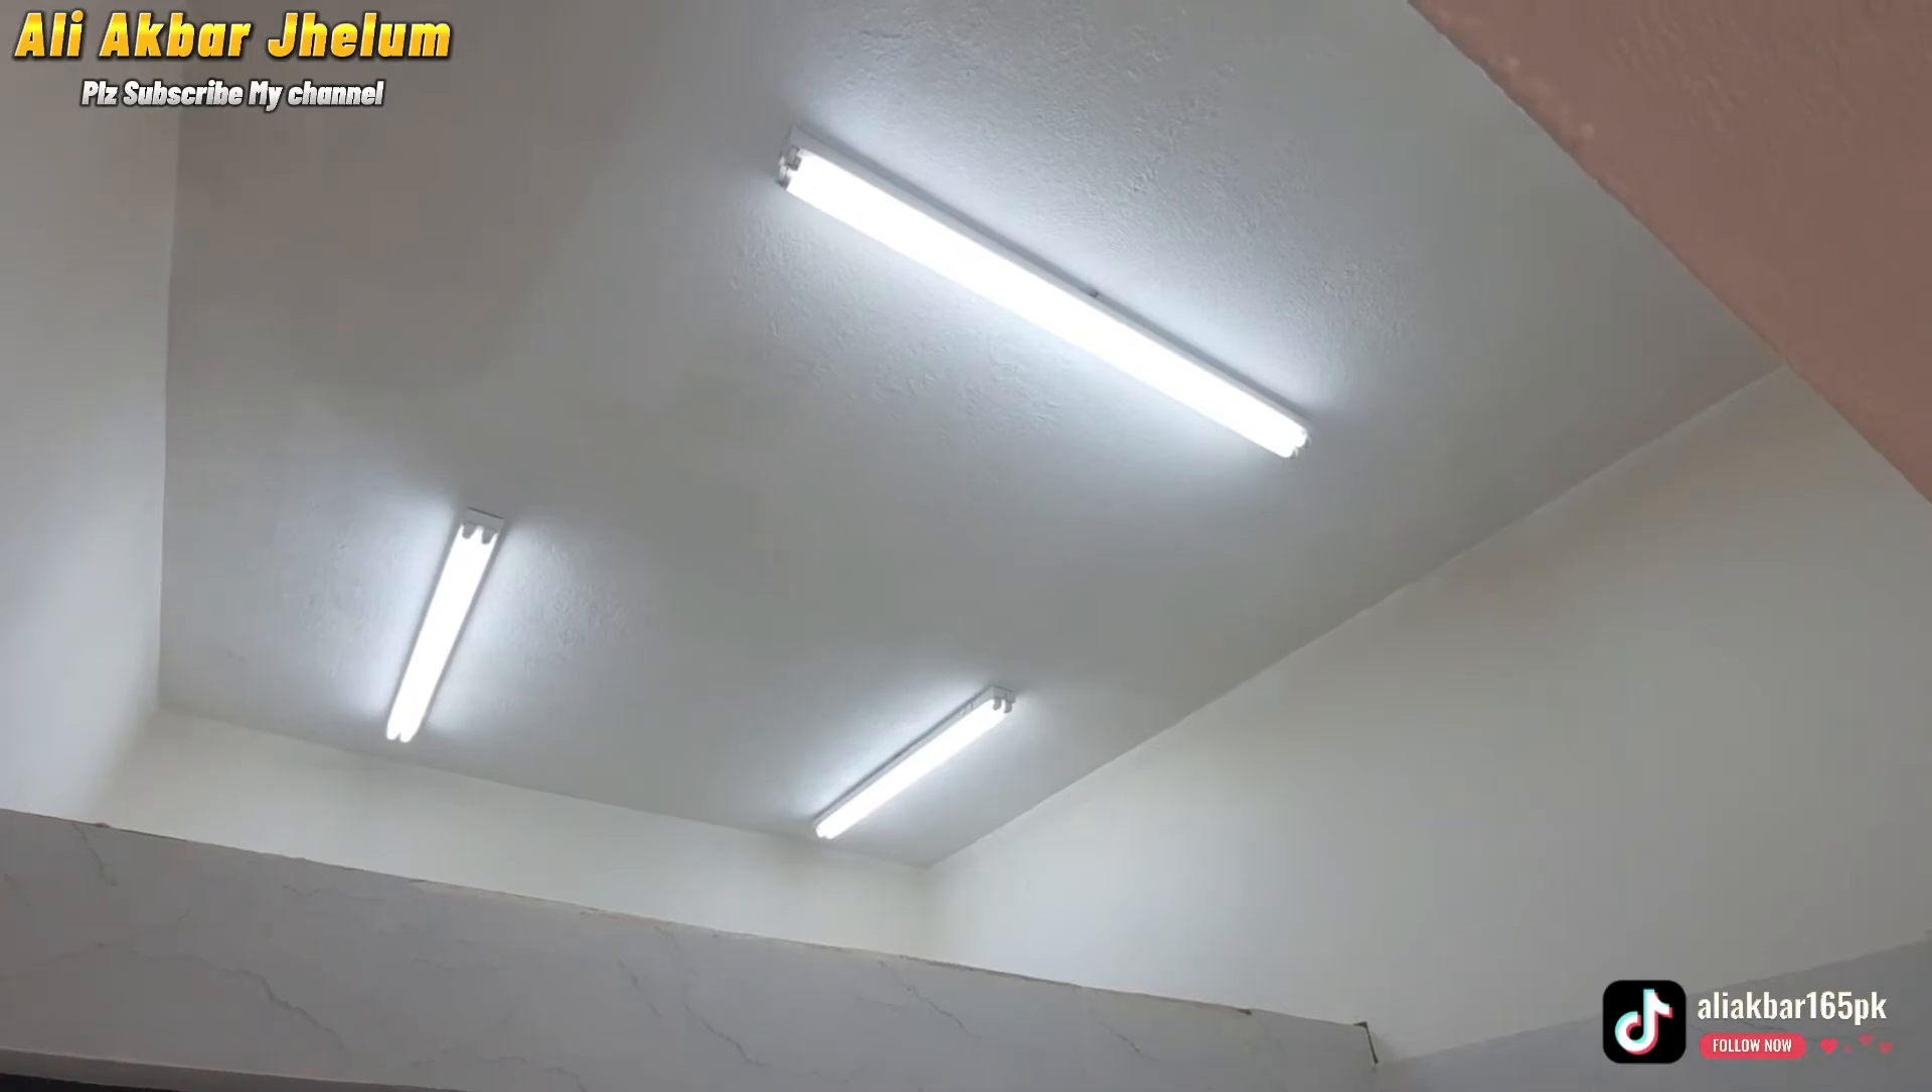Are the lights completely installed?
Yes.